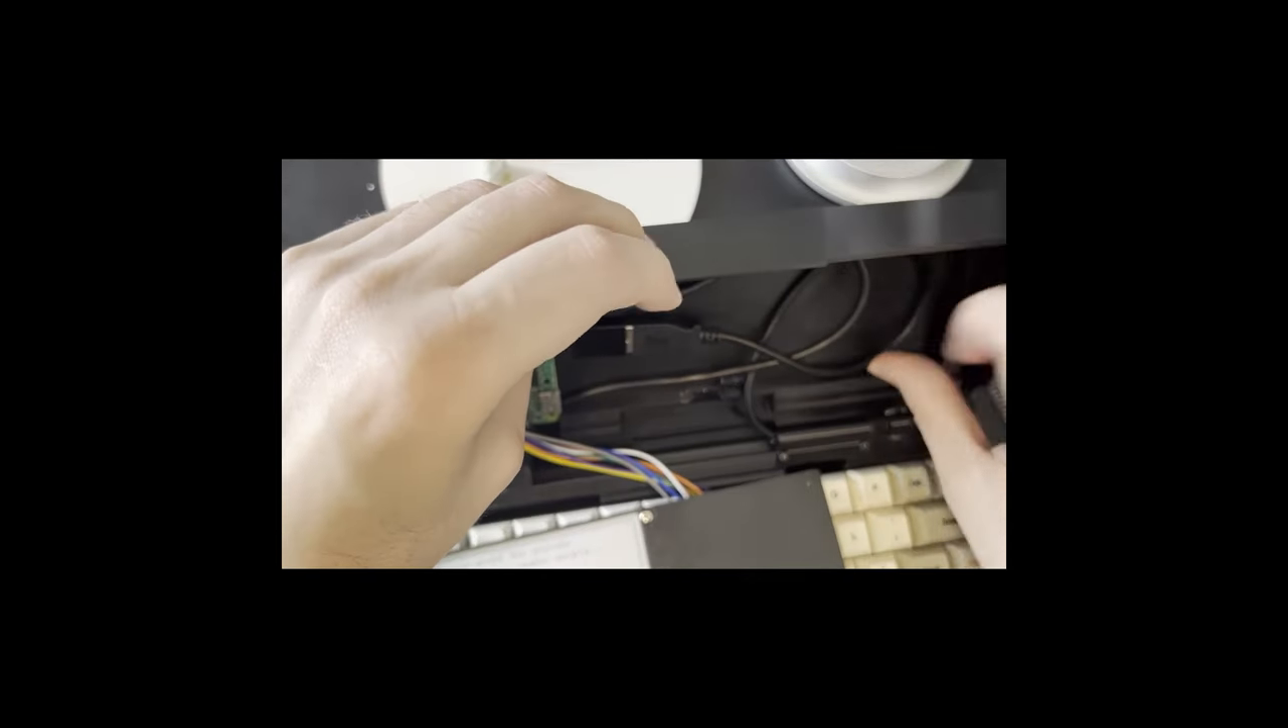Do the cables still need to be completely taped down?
Yes.